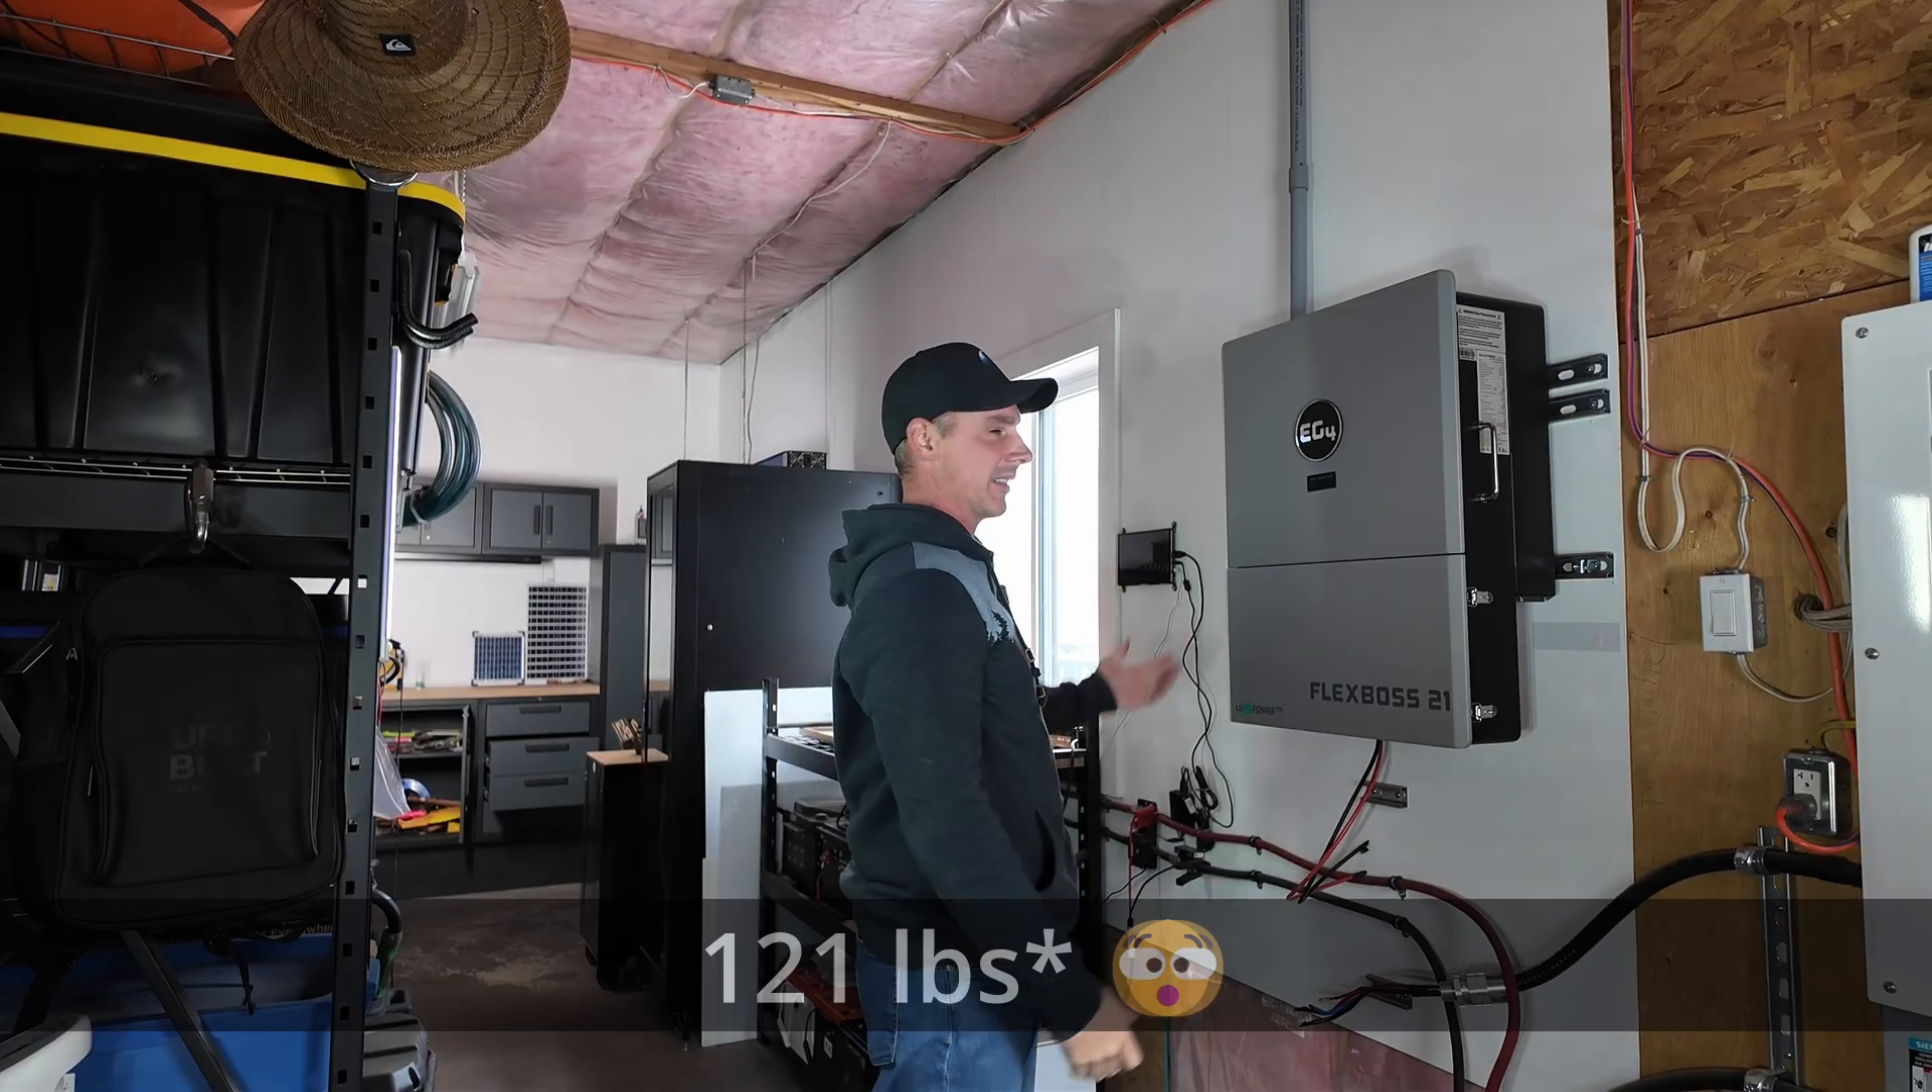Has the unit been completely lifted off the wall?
No.